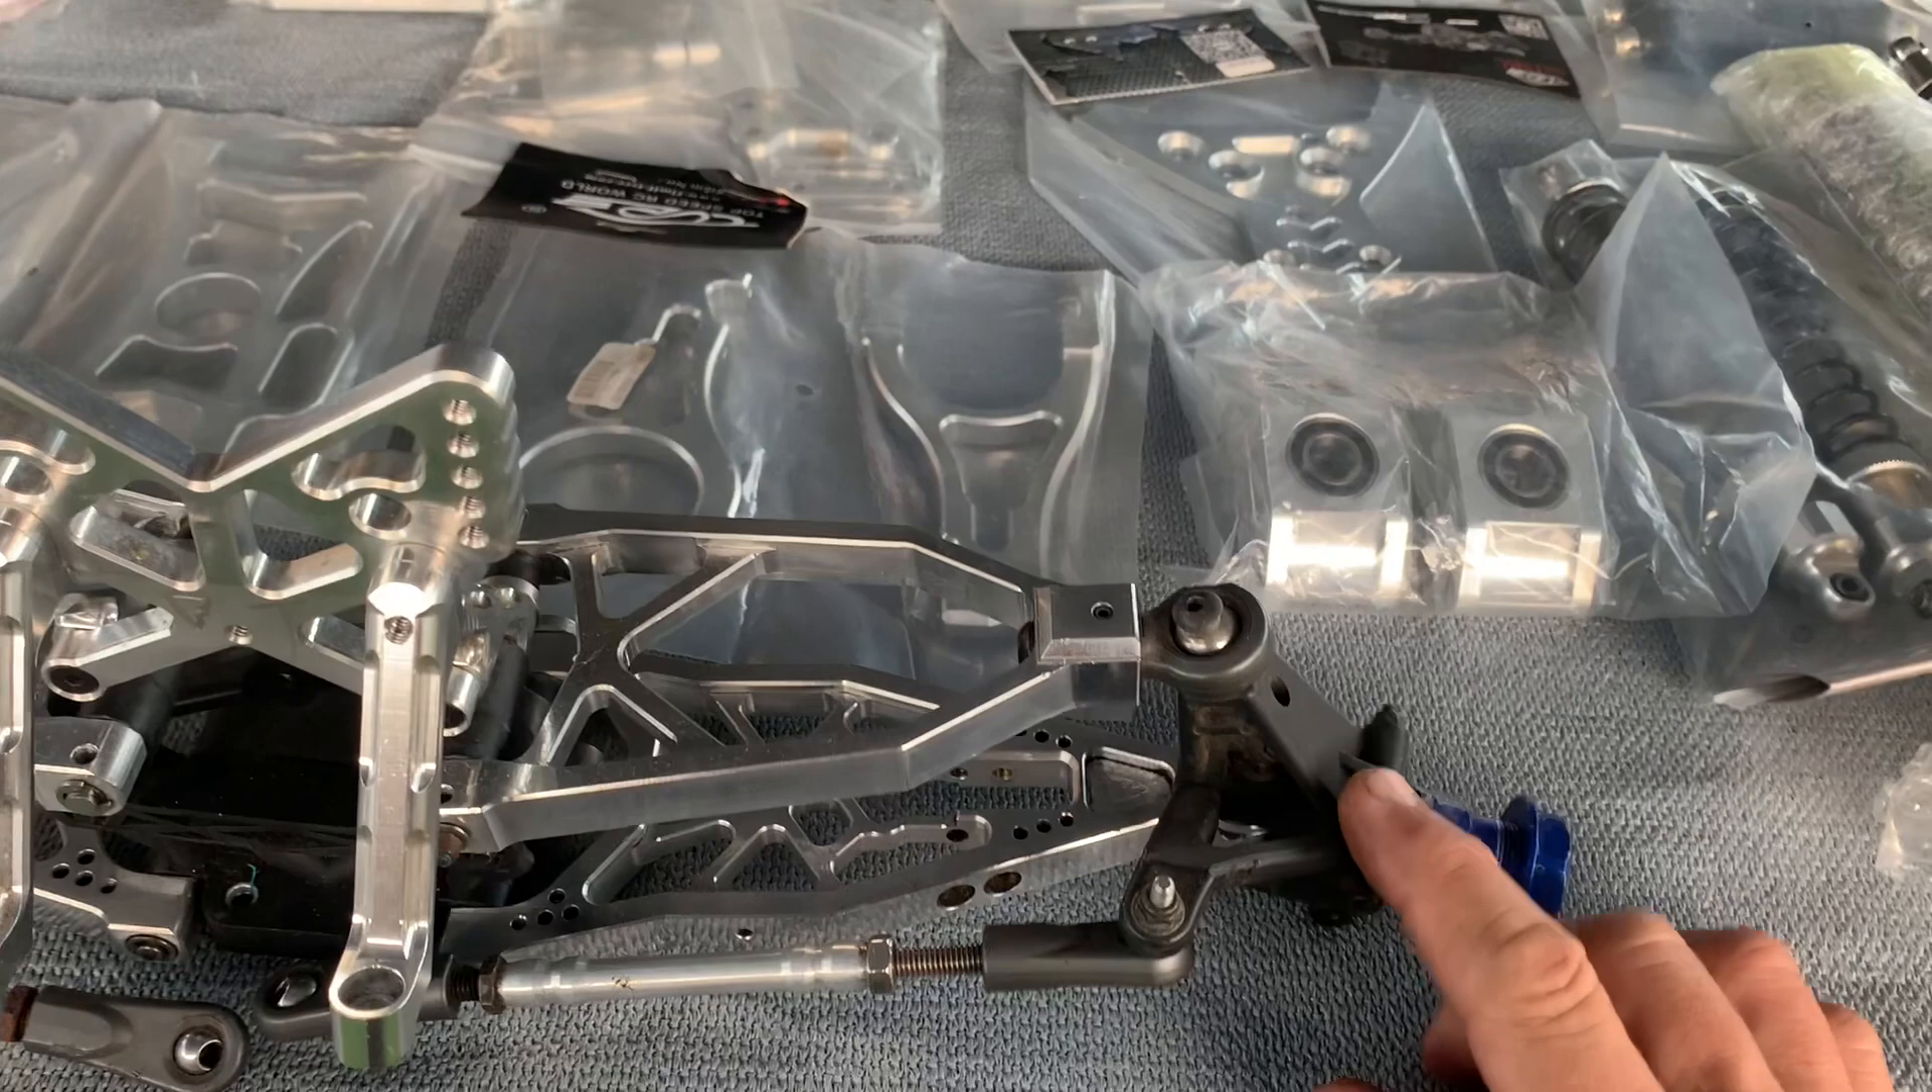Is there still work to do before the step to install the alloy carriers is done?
Yes.